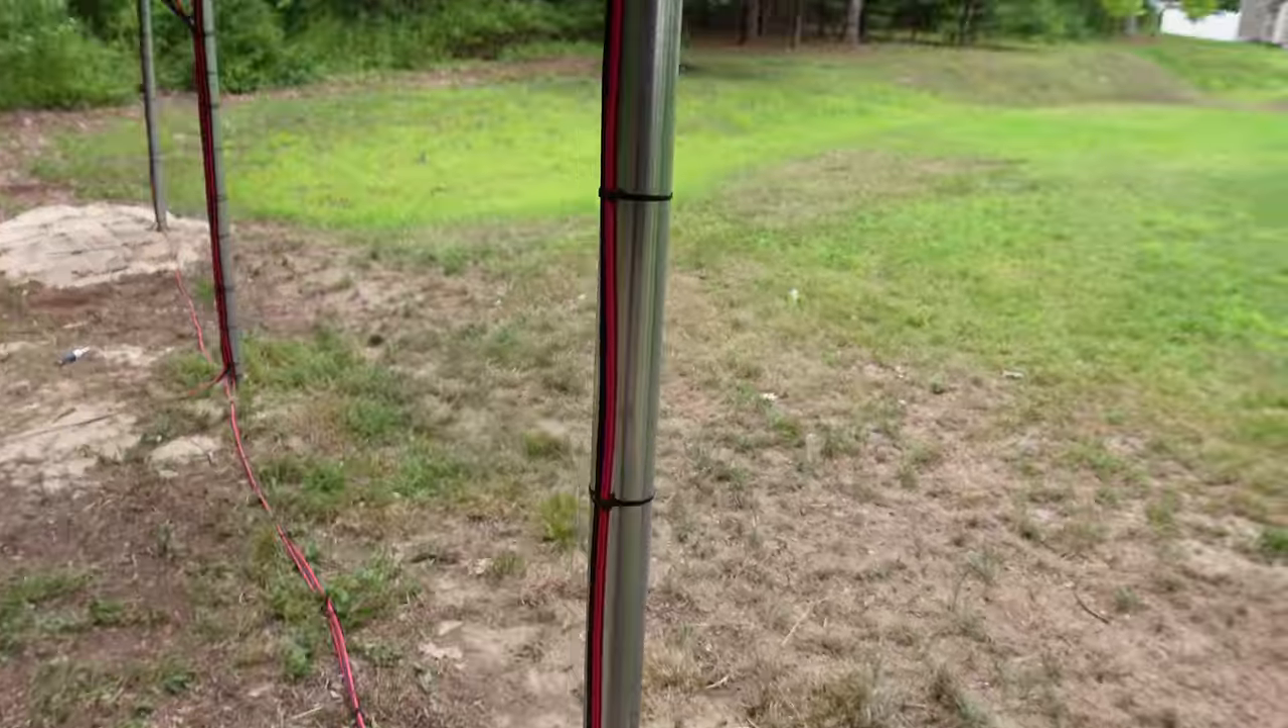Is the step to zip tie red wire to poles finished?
Yes.